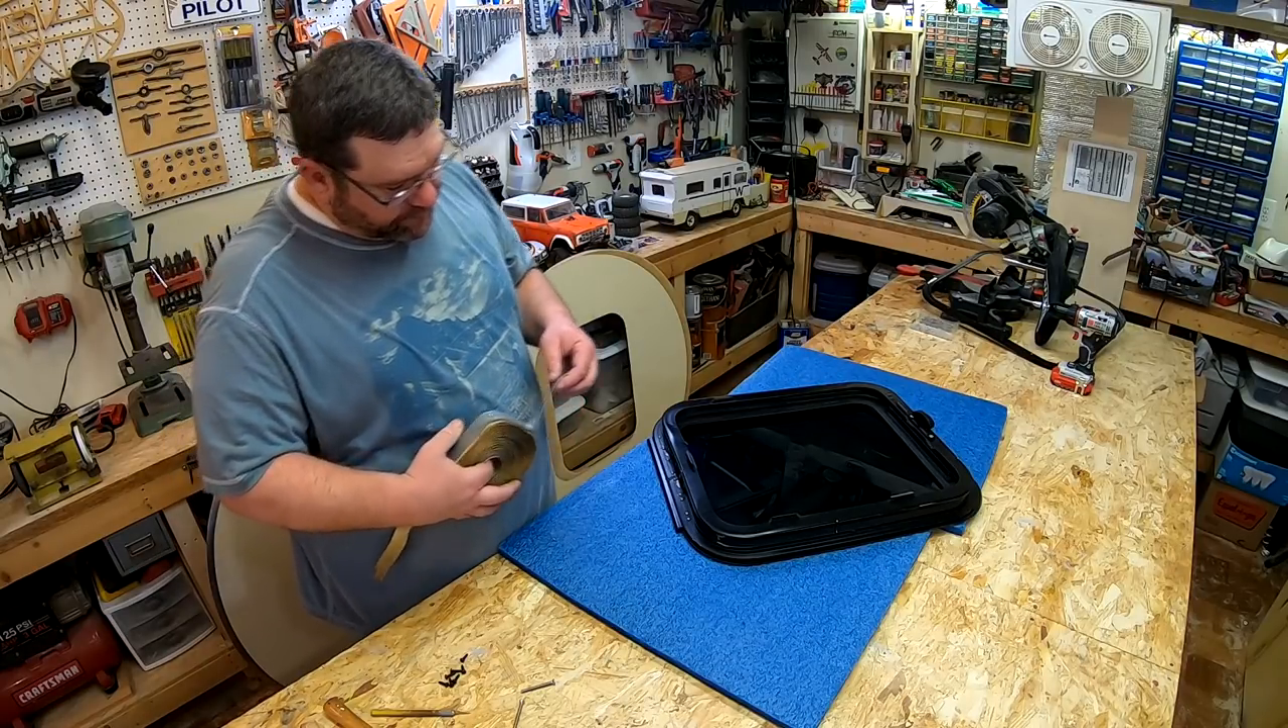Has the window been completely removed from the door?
Yes.